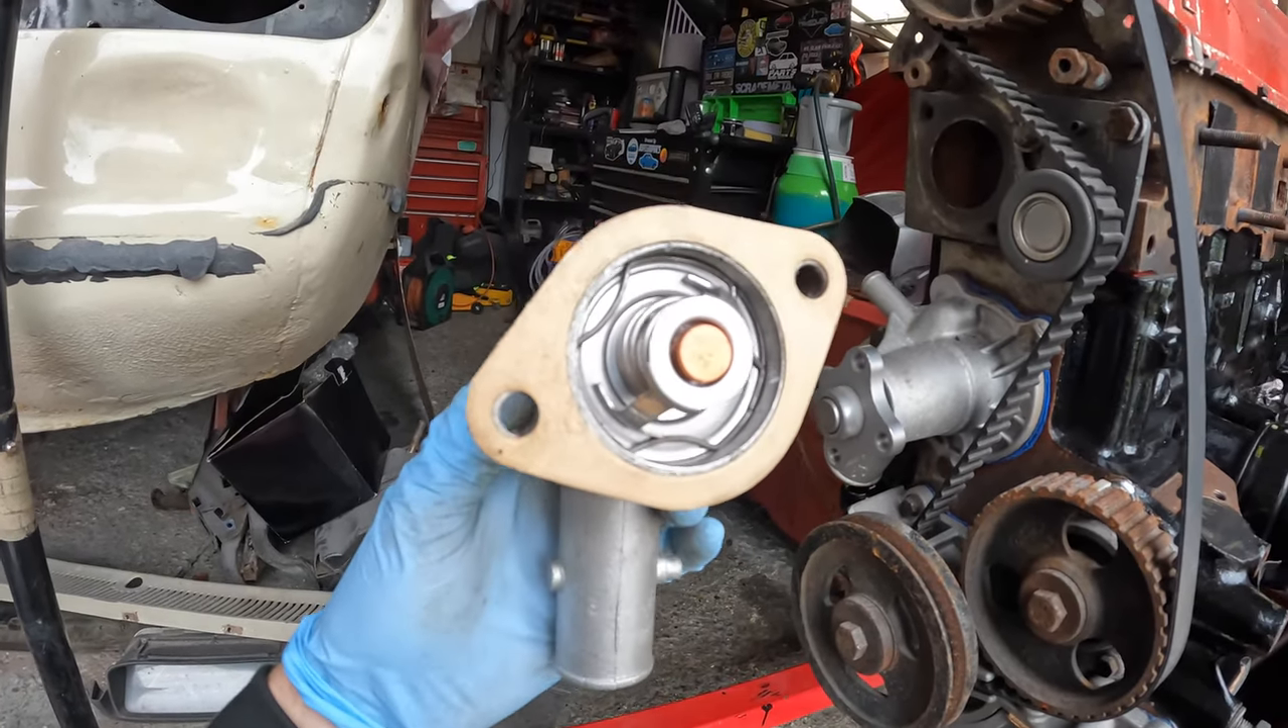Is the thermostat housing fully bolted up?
No.